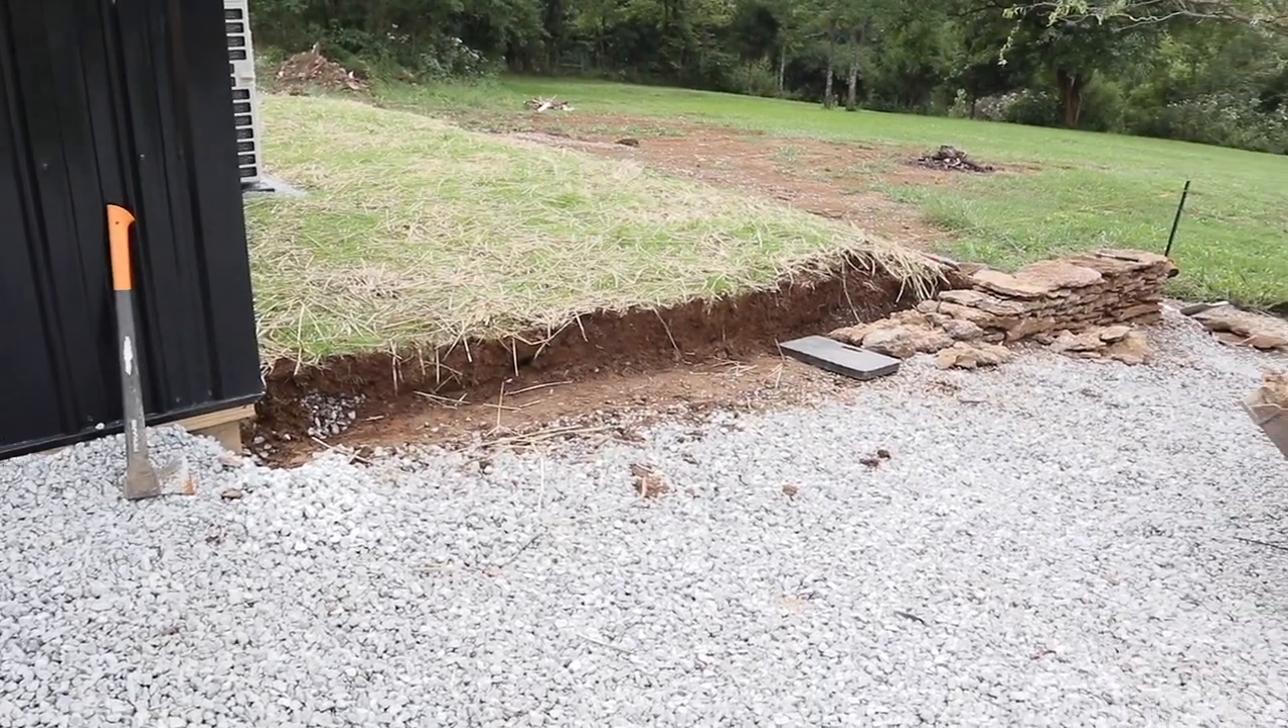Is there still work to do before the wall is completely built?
Yes.